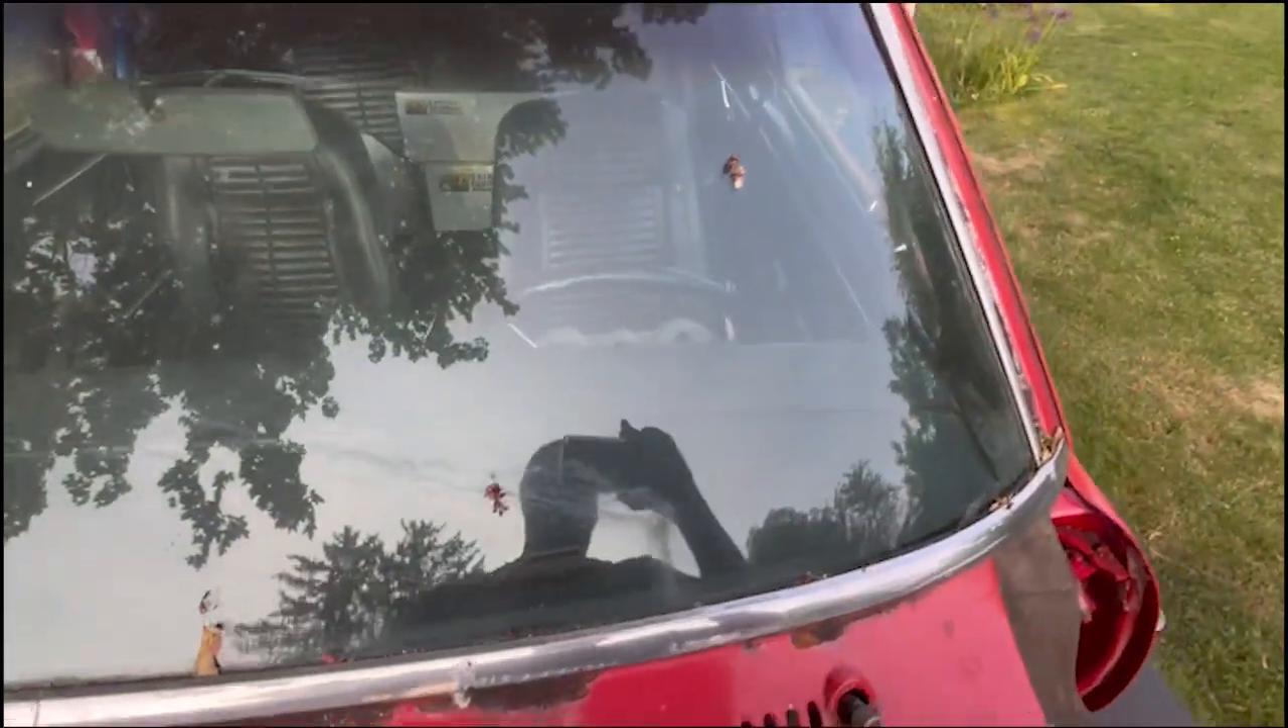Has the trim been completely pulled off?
No.